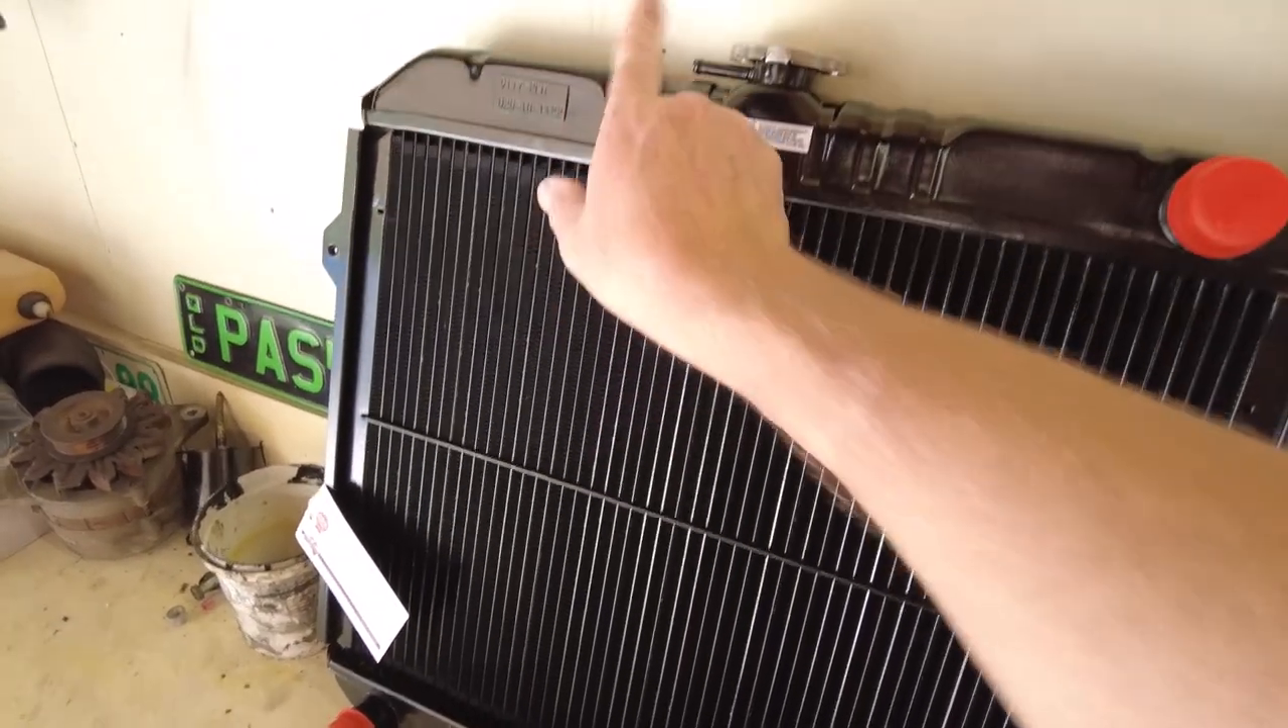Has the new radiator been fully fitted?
No.